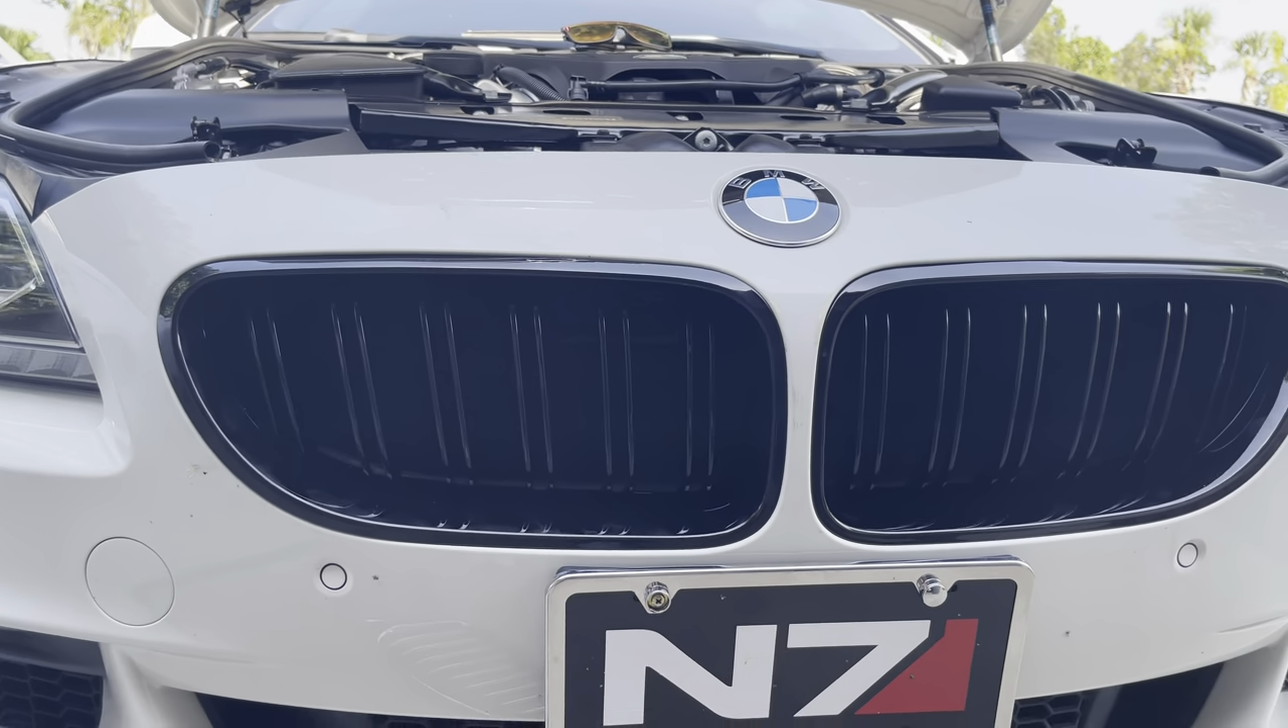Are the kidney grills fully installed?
Yes.